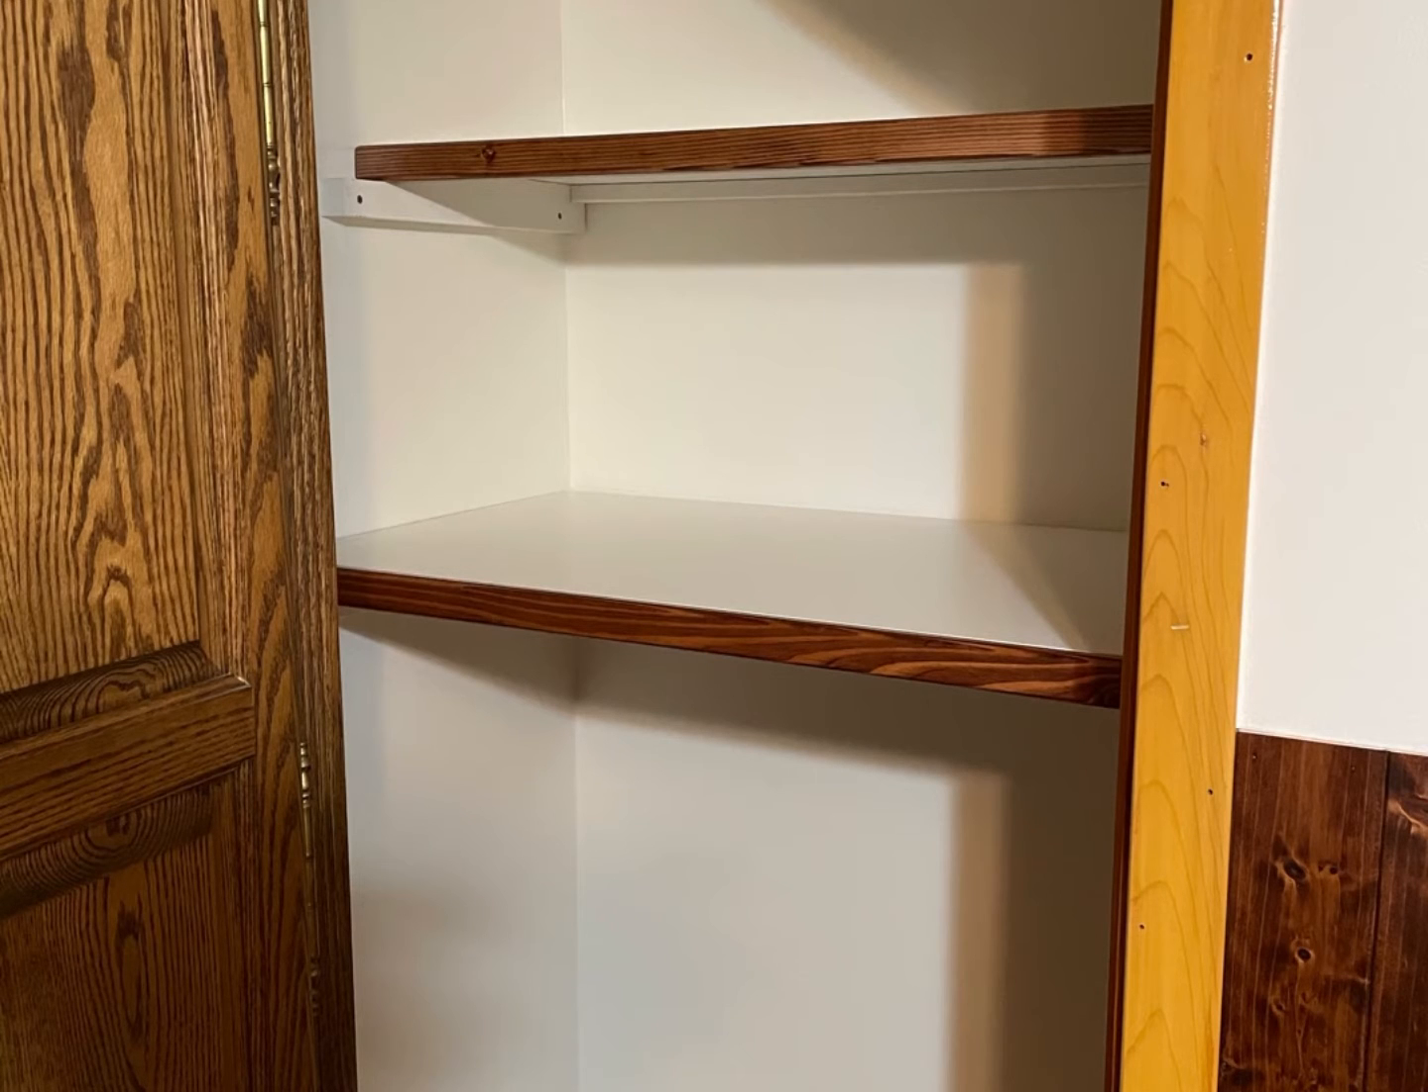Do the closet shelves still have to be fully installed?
No.